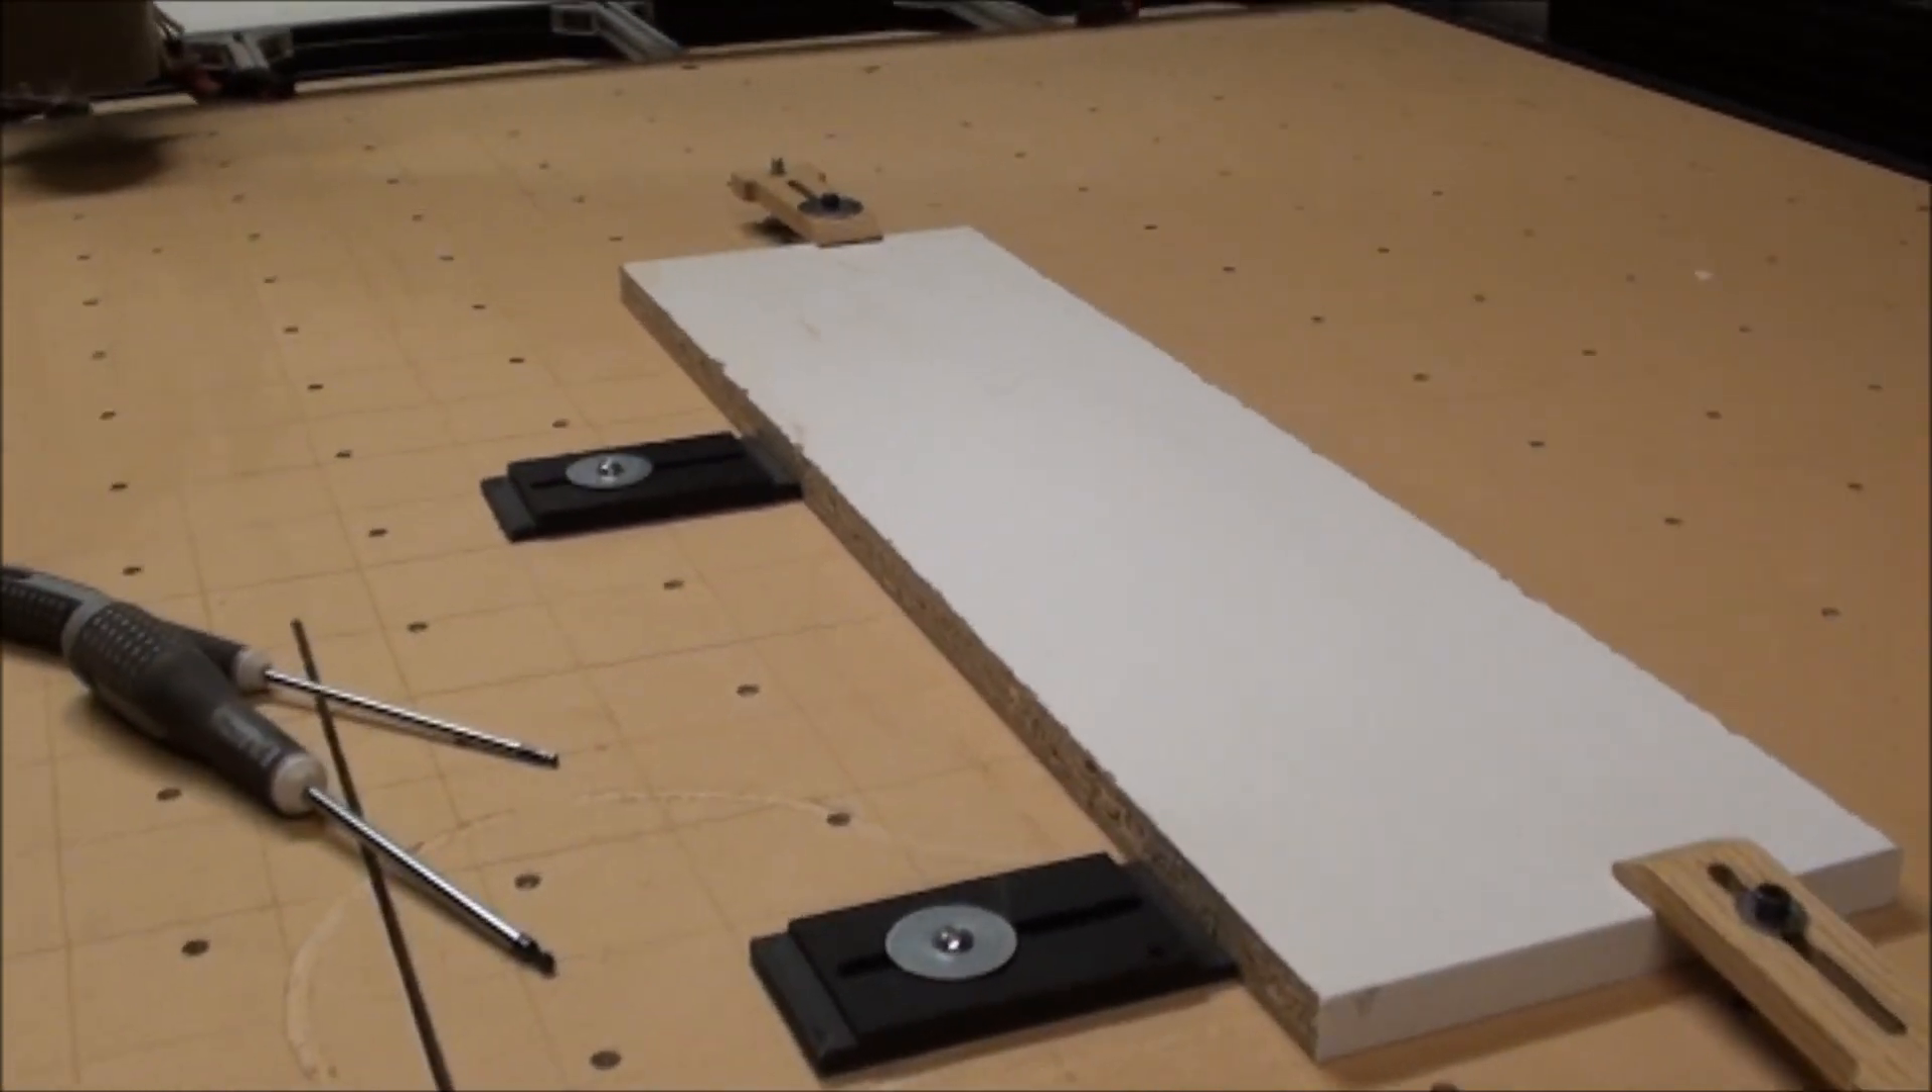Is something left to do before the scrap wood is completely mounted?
No.